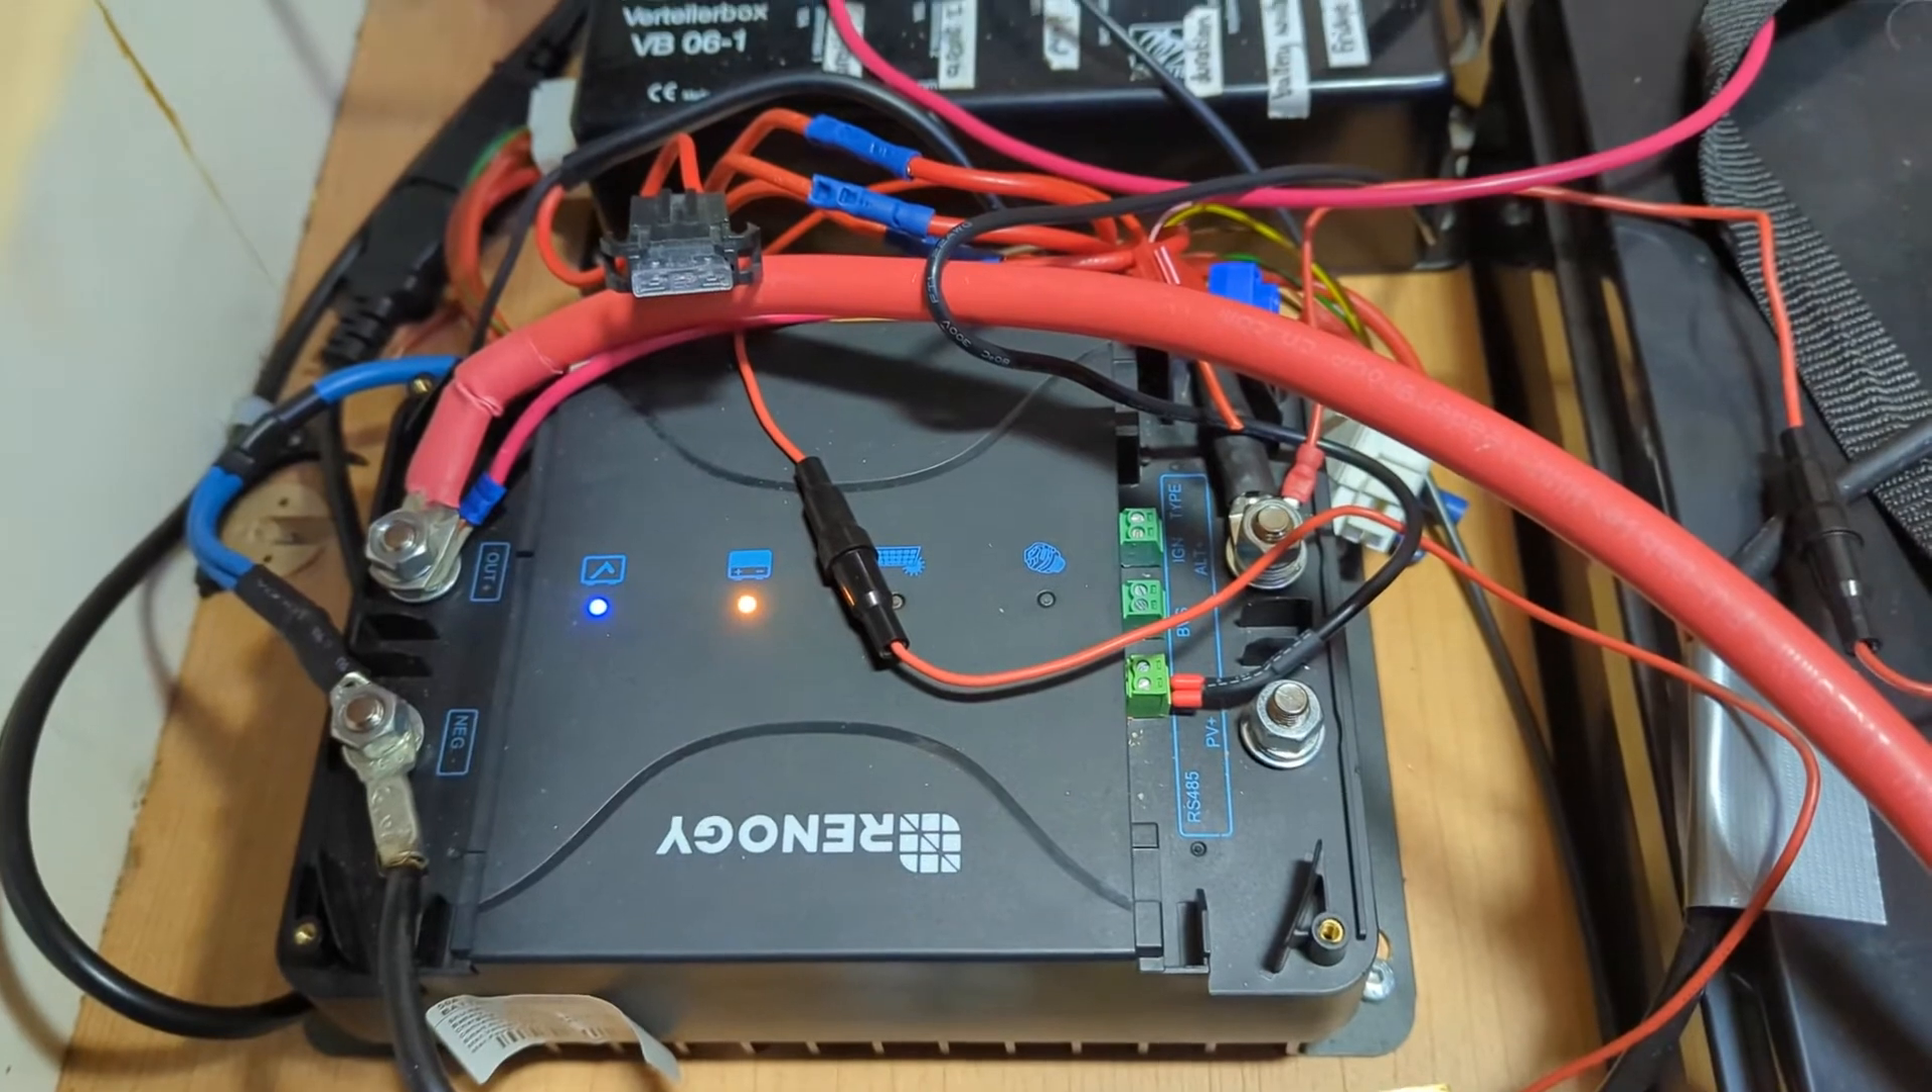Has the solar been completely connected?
No.